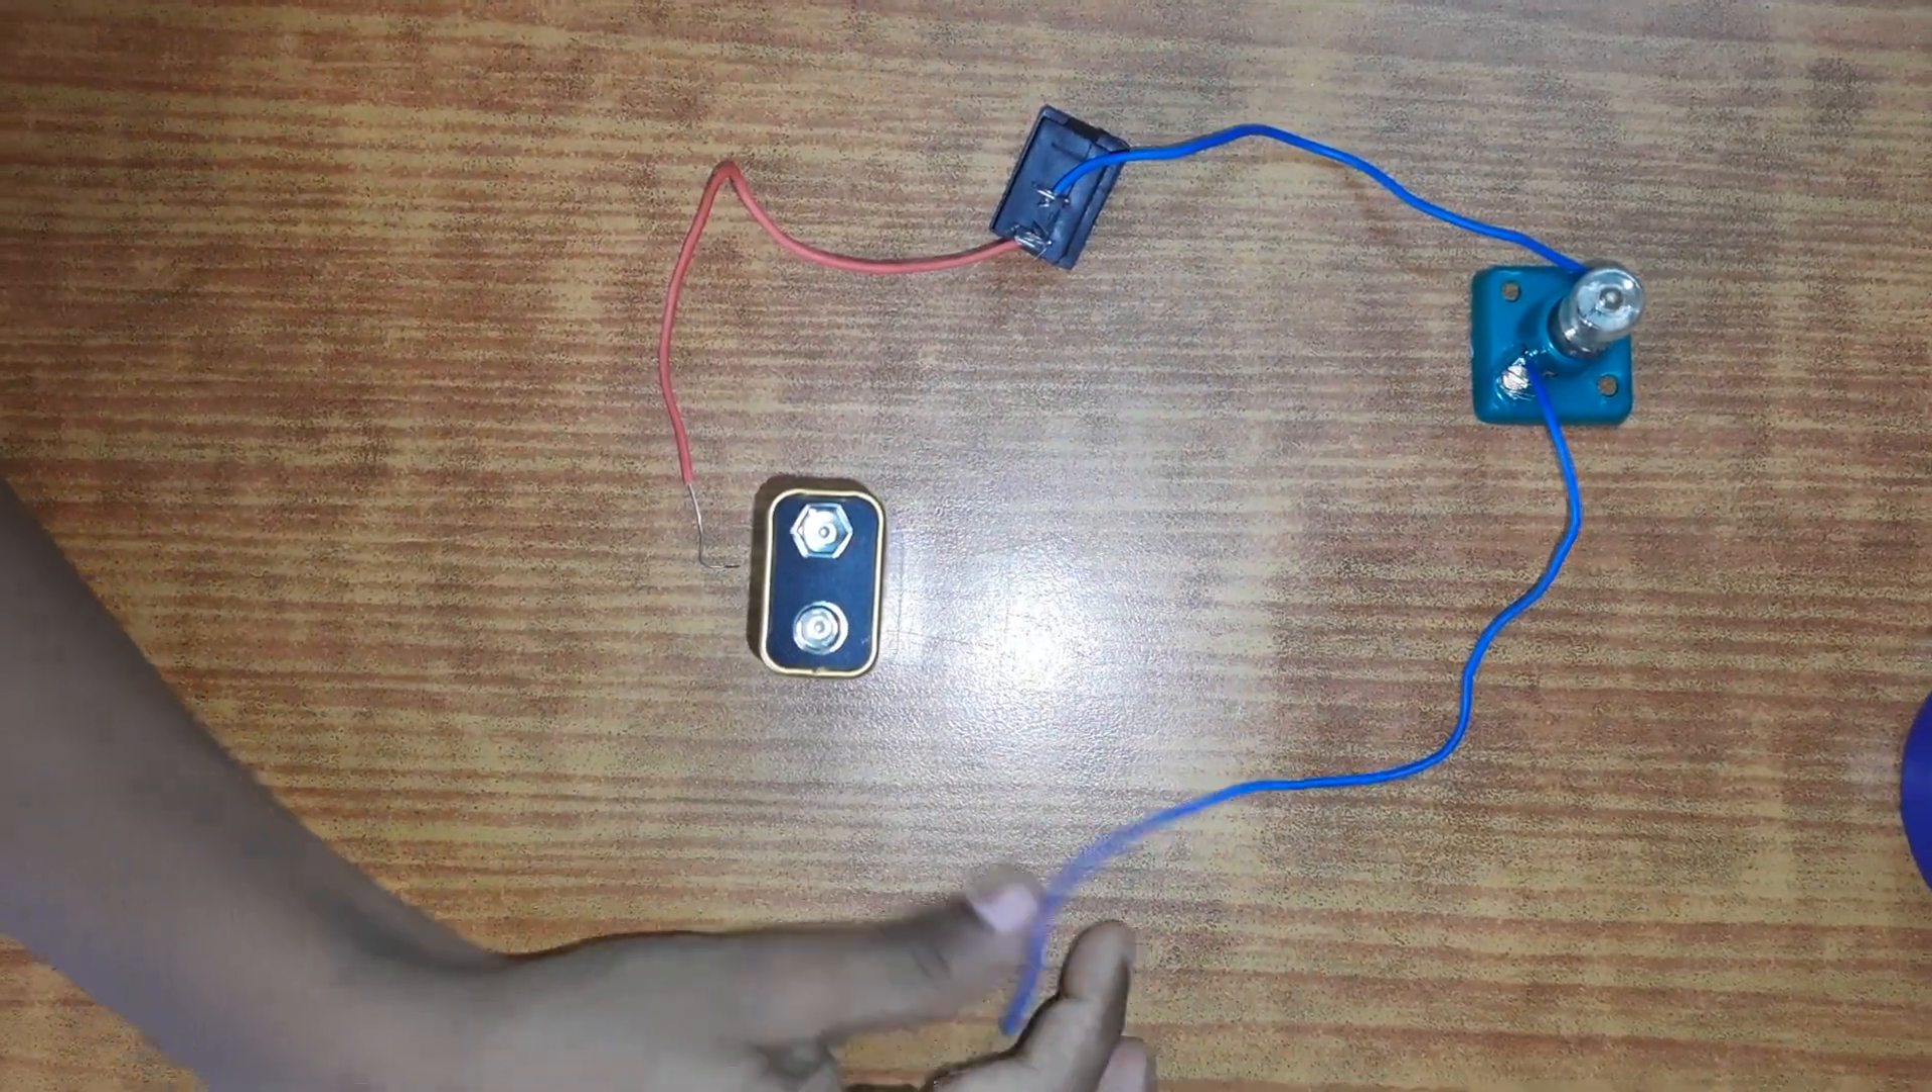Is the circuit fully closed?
No.